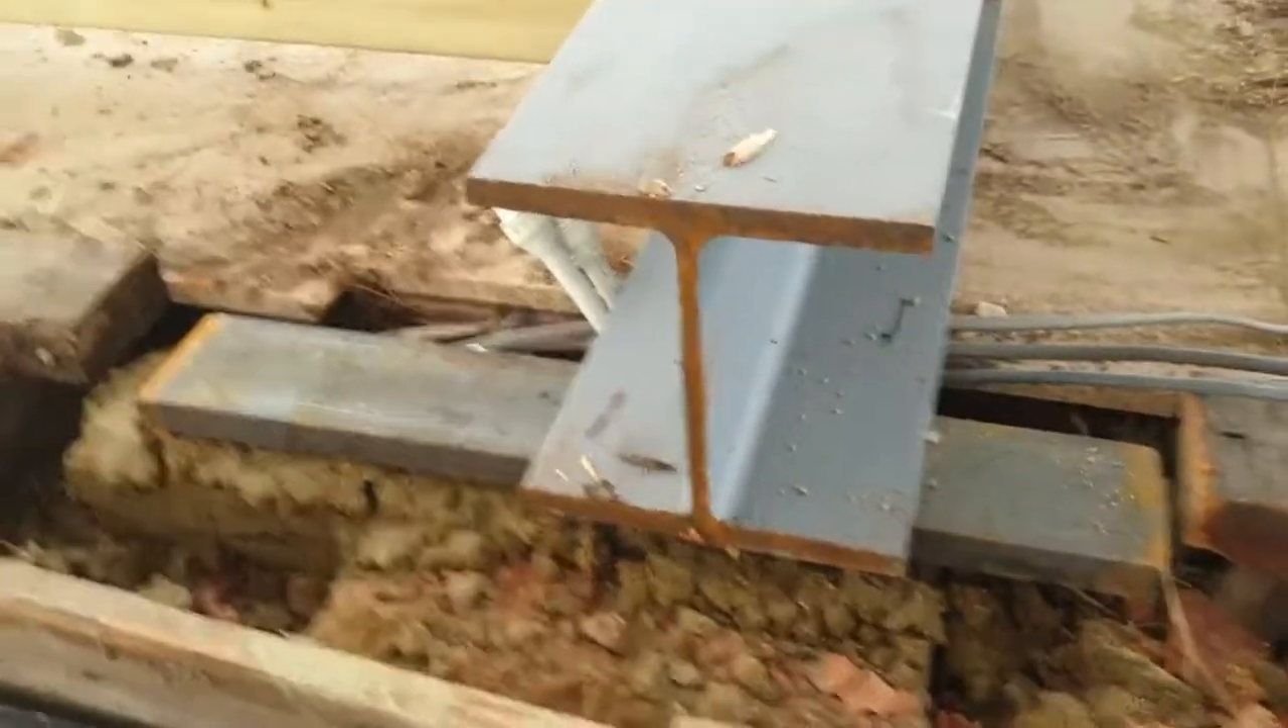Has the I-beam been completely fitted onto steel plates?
Yes.